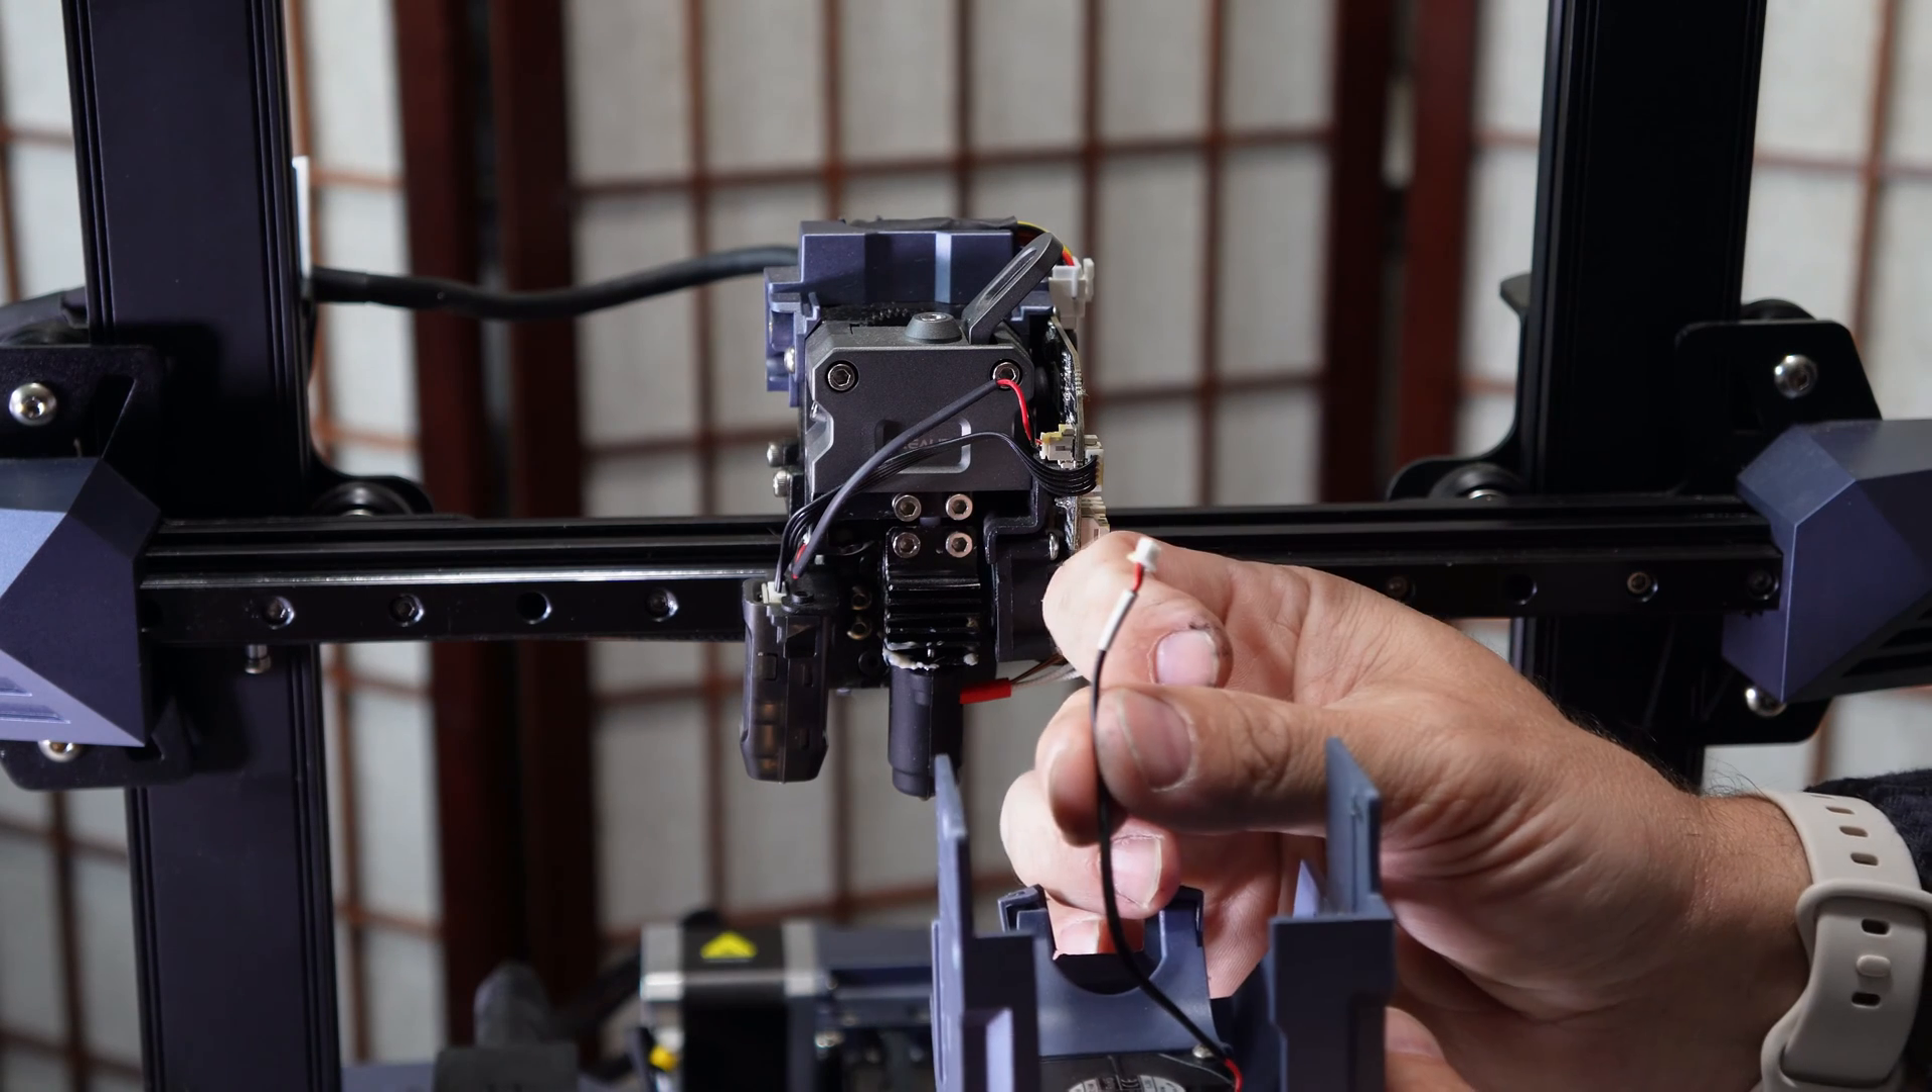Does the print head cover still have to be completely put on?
Yes.